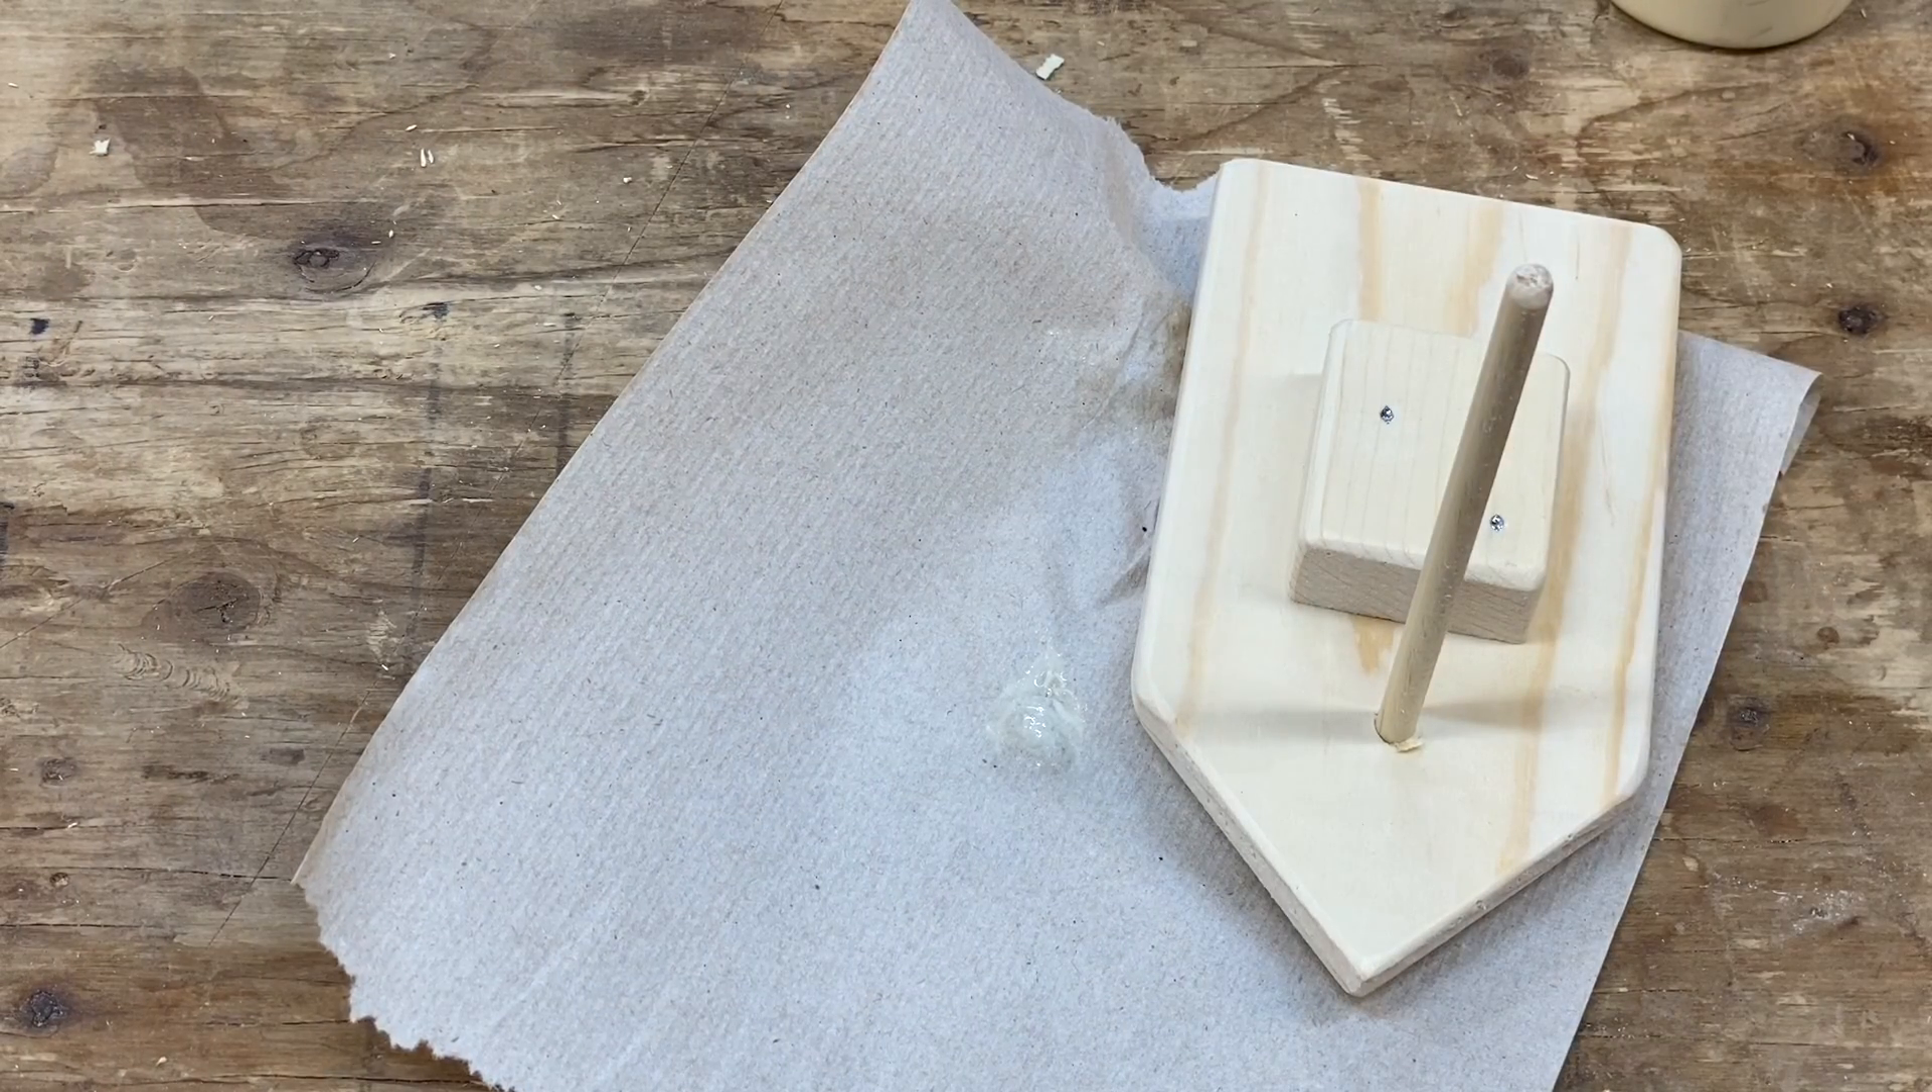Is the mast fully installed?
Yes.